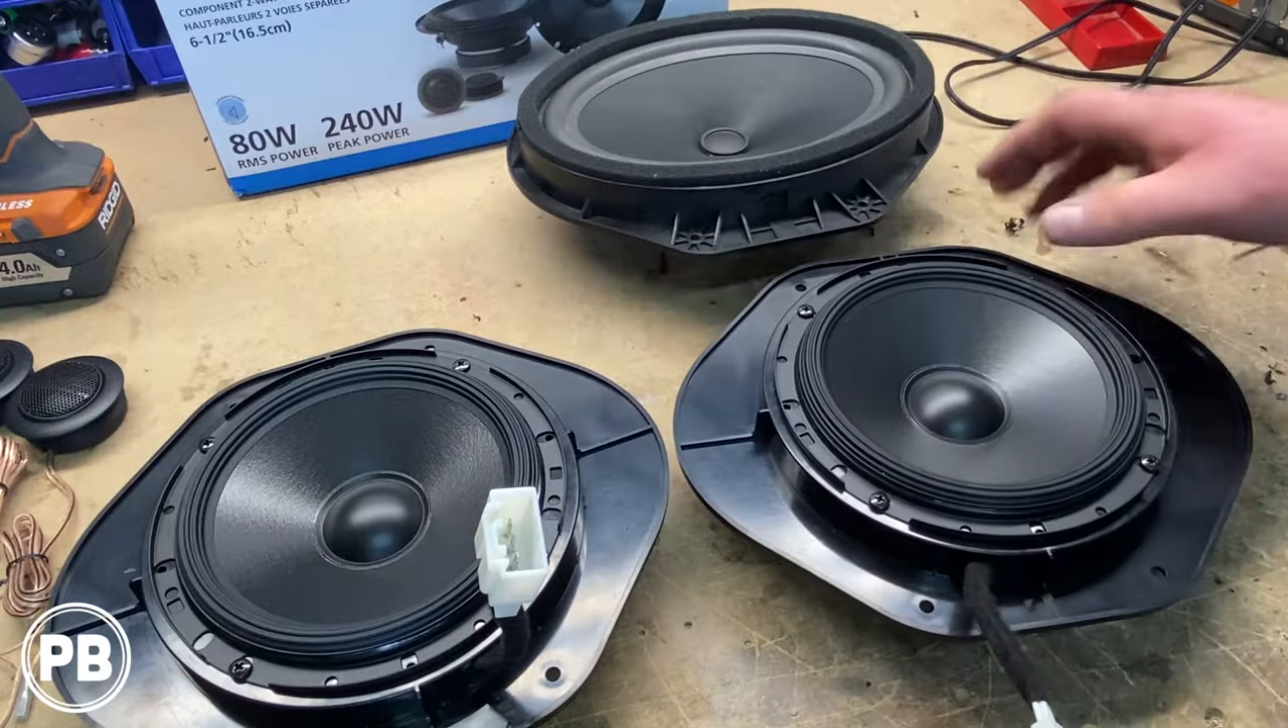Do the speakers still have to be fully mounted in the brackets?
No.